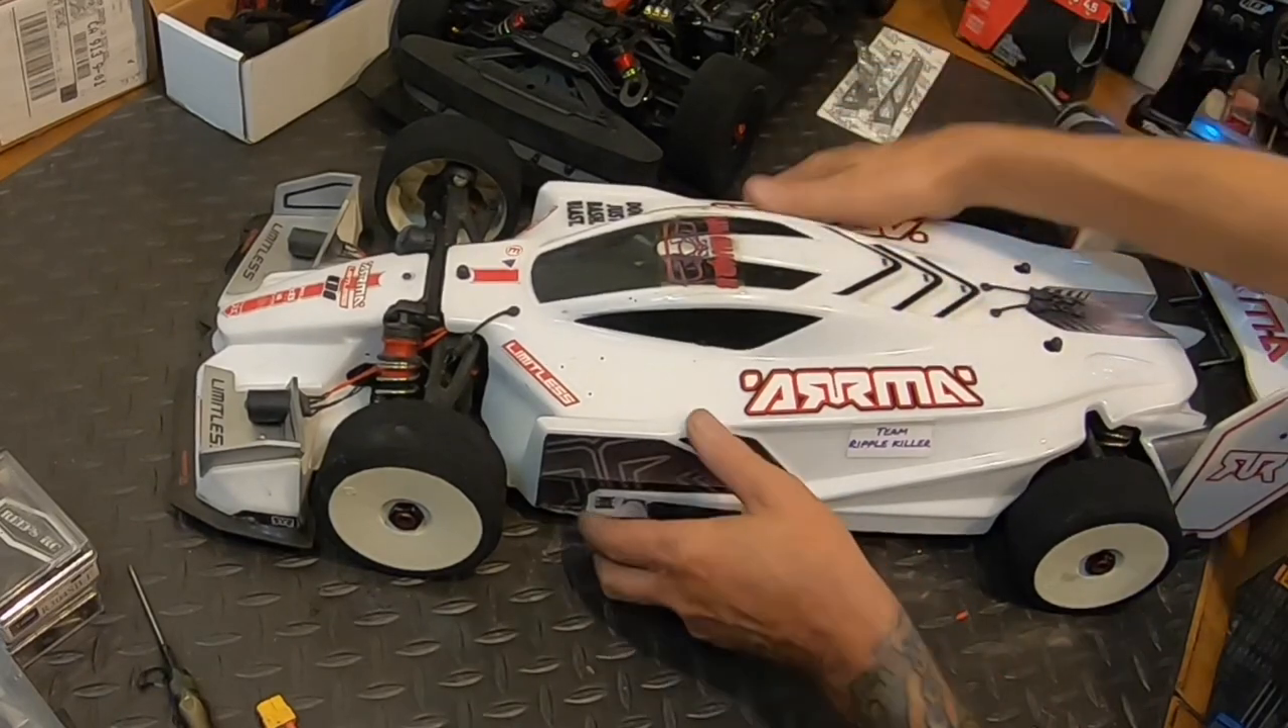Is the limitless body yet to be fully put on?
No.